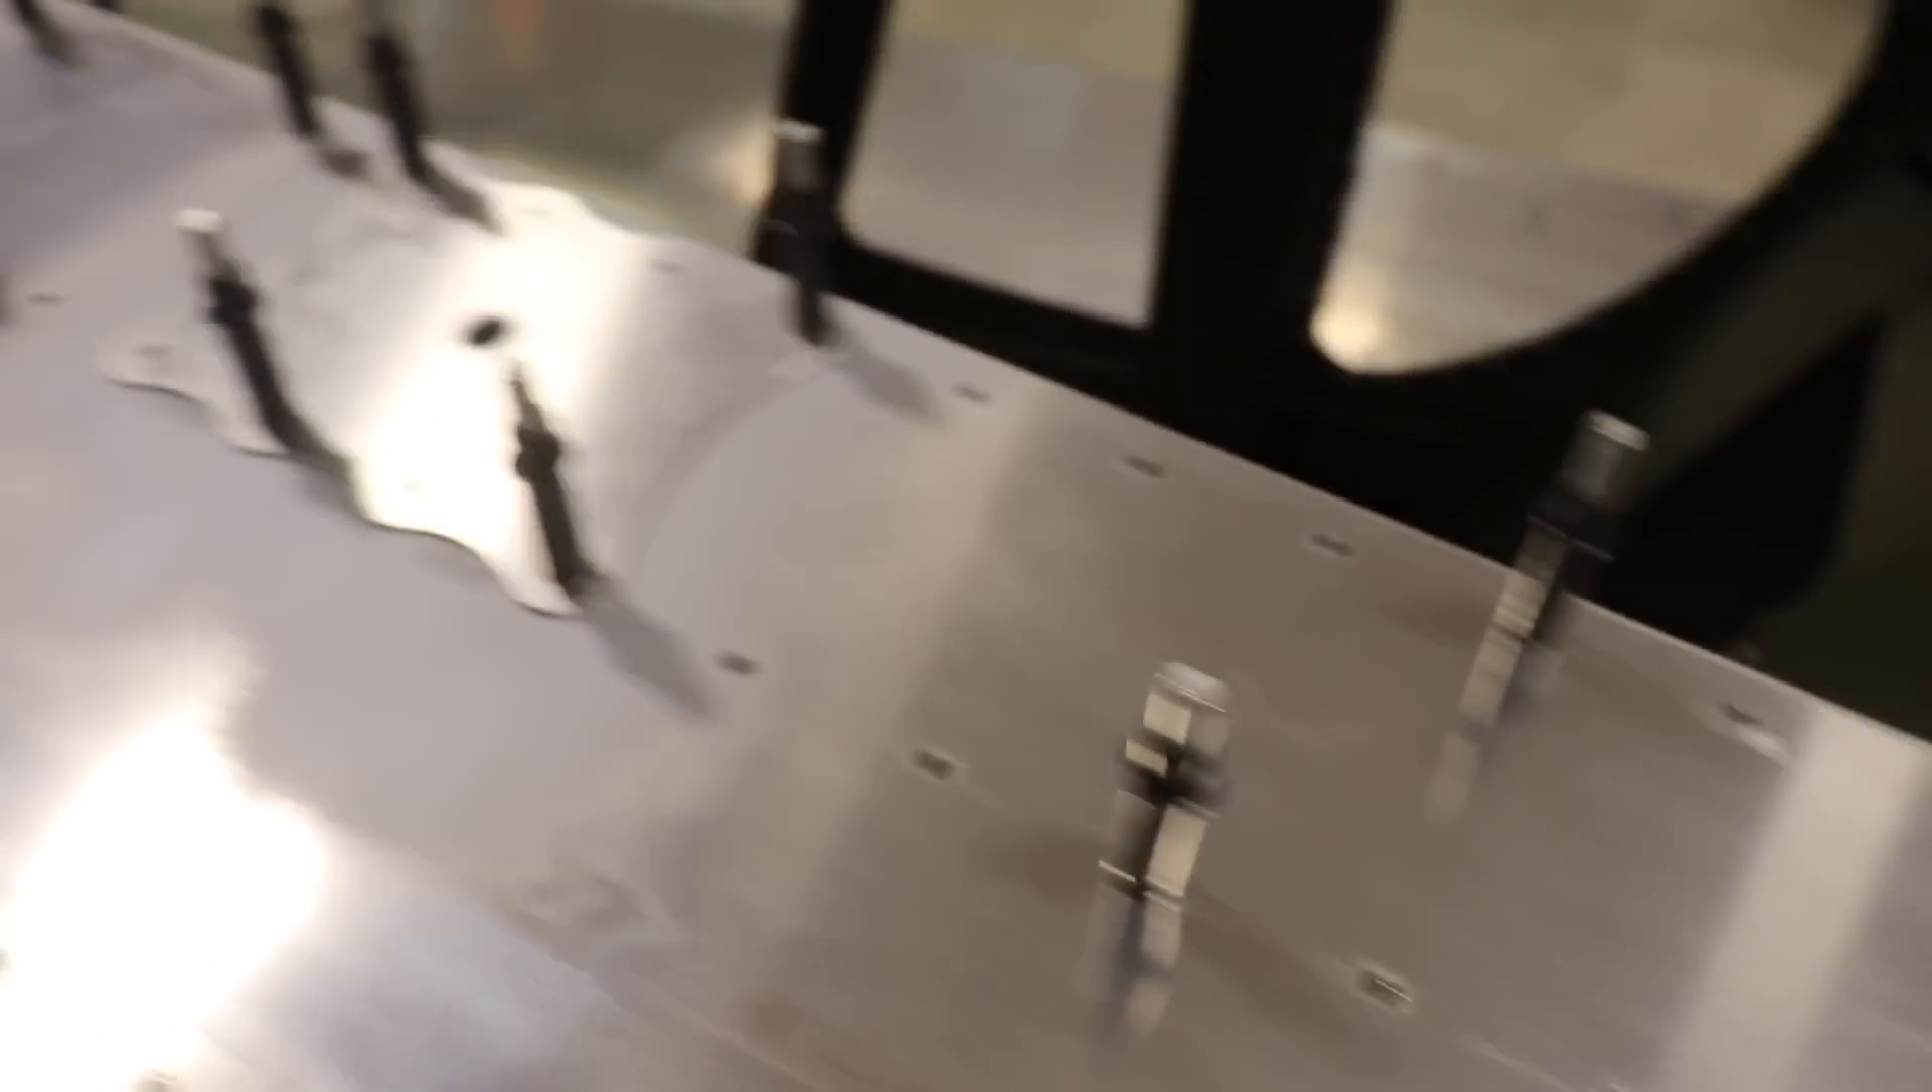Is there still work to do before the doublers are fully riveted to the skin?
Yes.